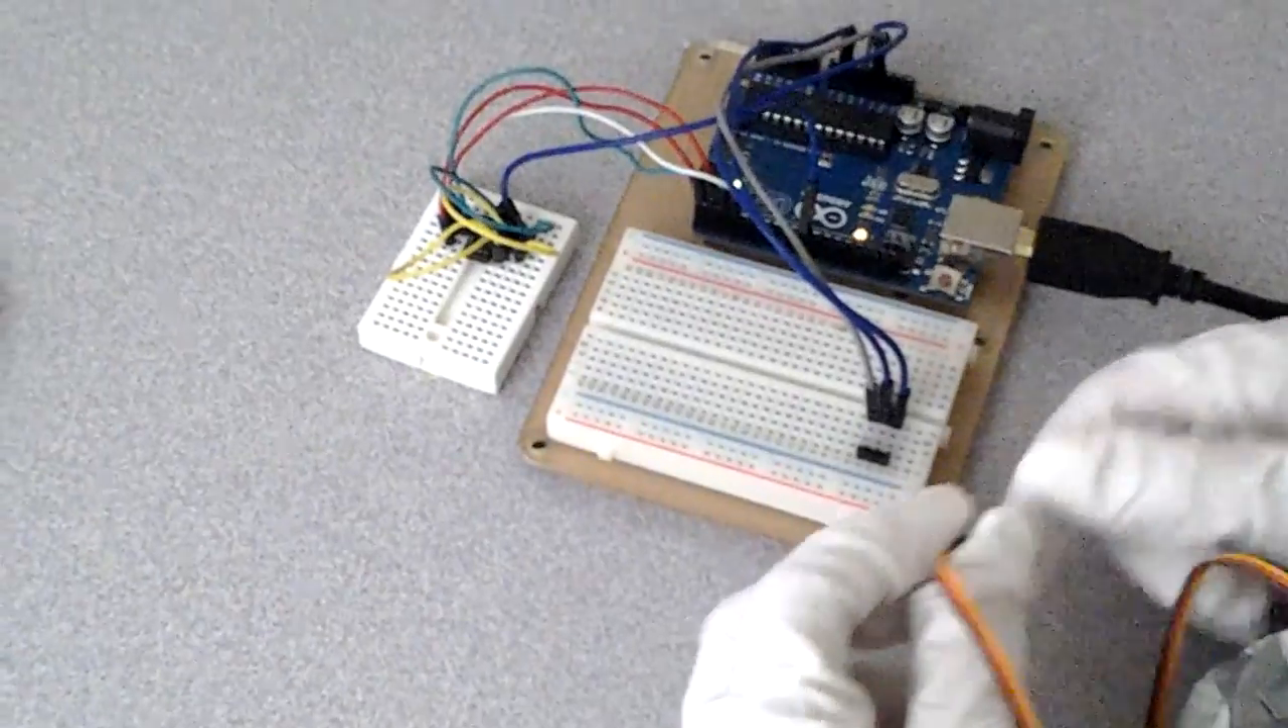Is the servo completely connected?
No.